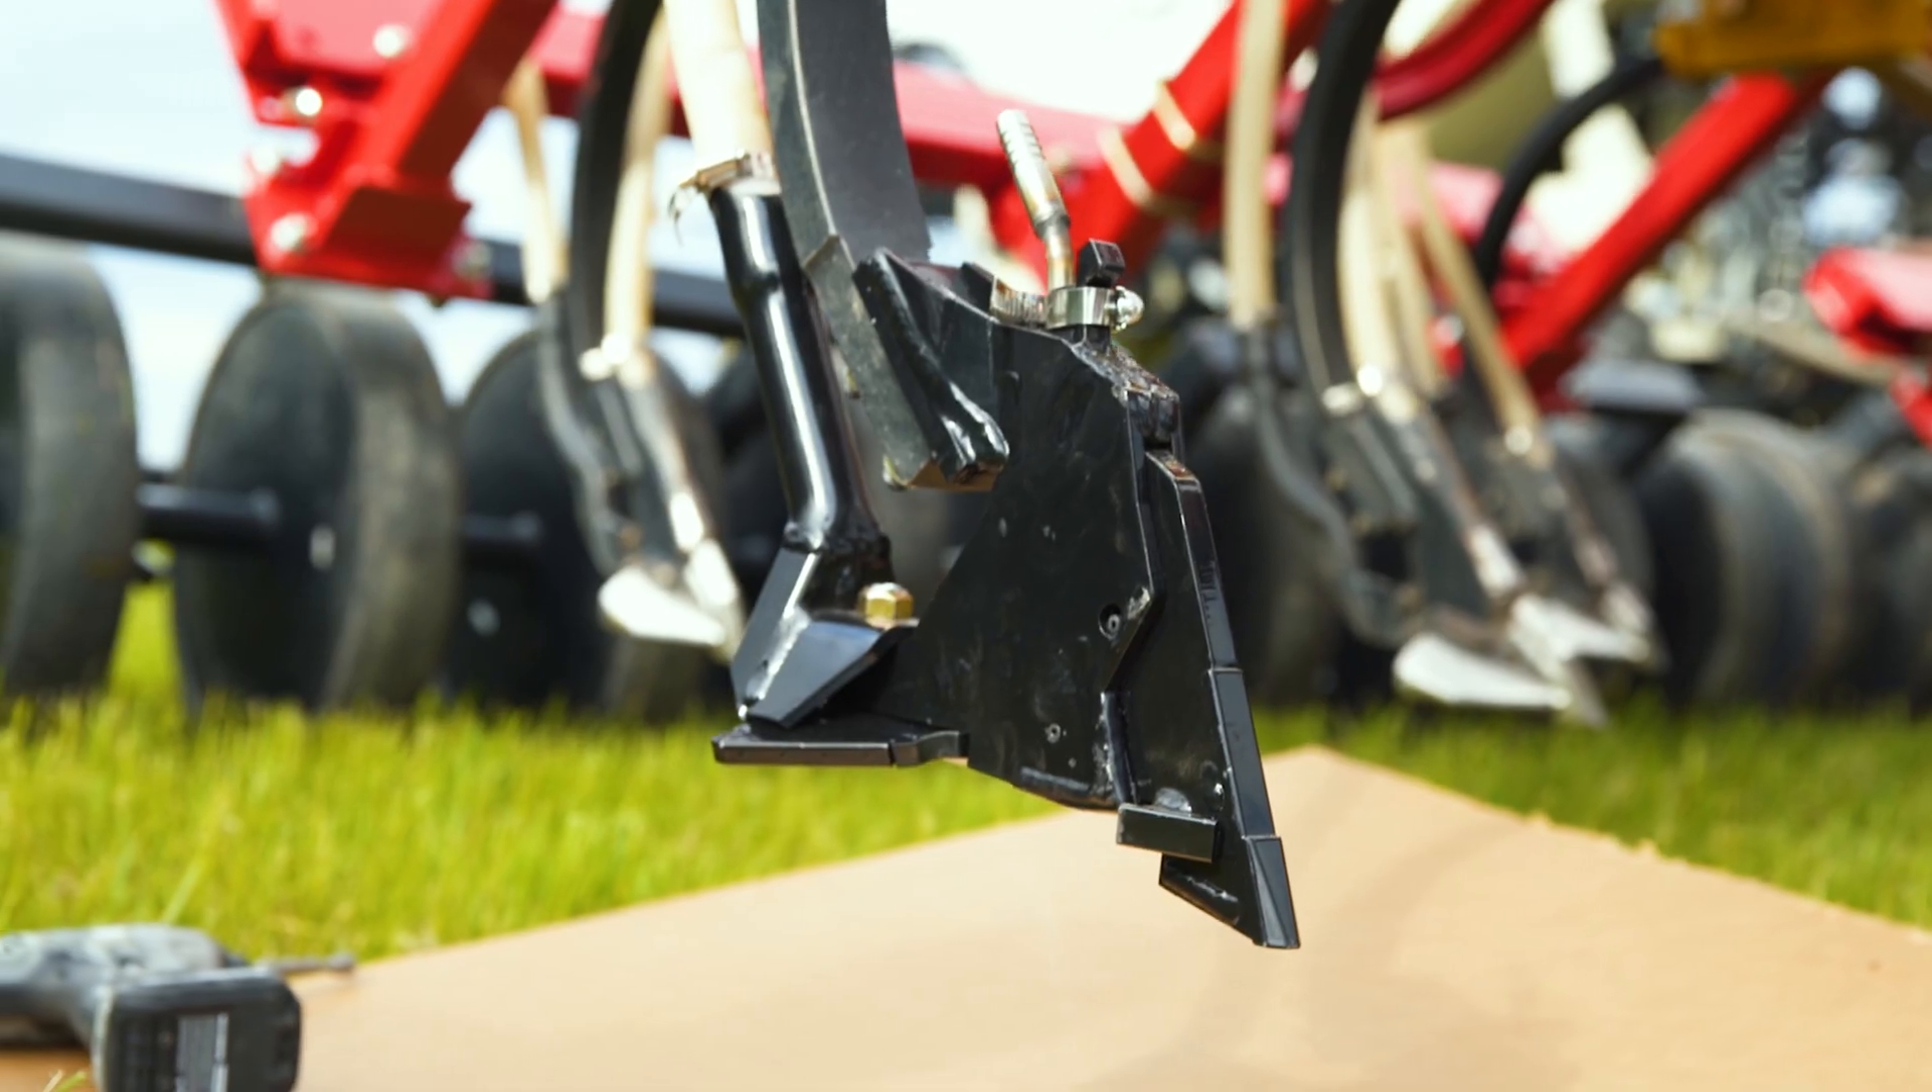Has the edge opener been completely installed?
Yes.